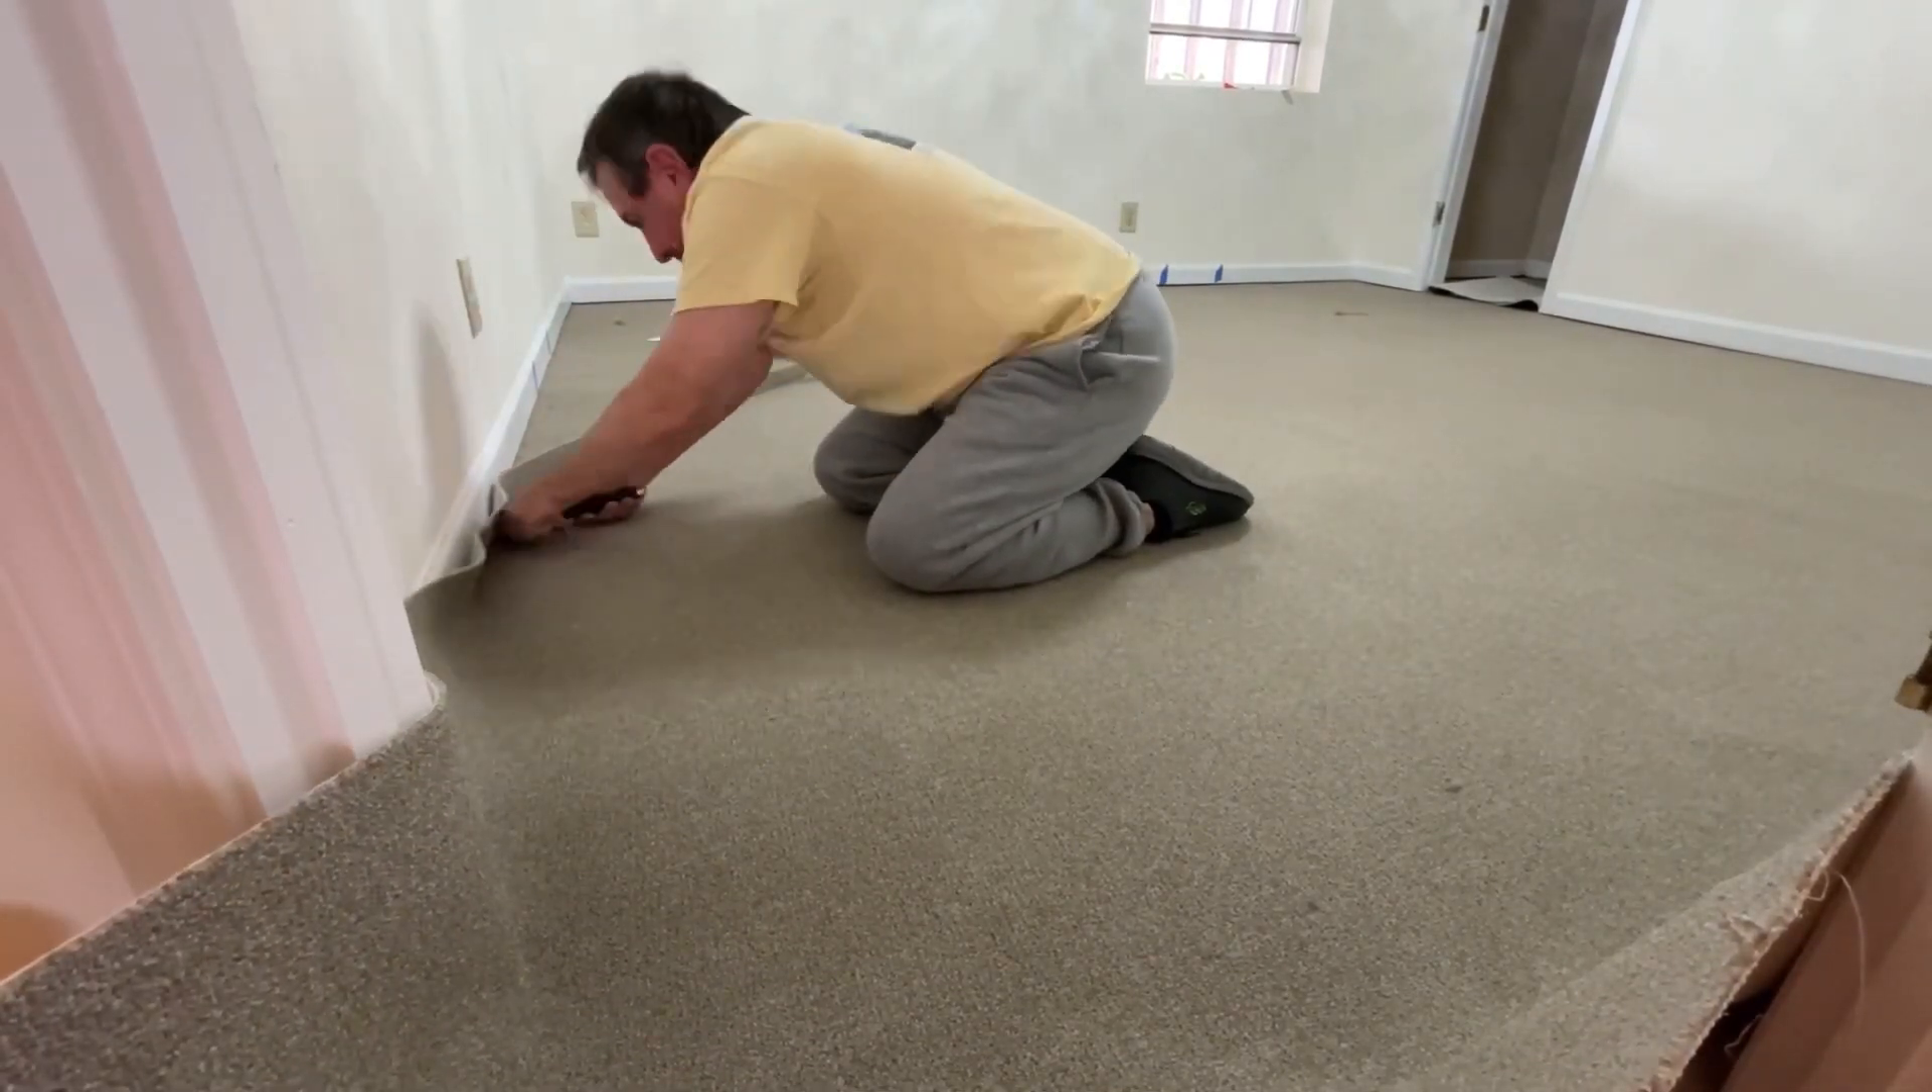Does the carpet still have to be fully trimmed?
Yes.